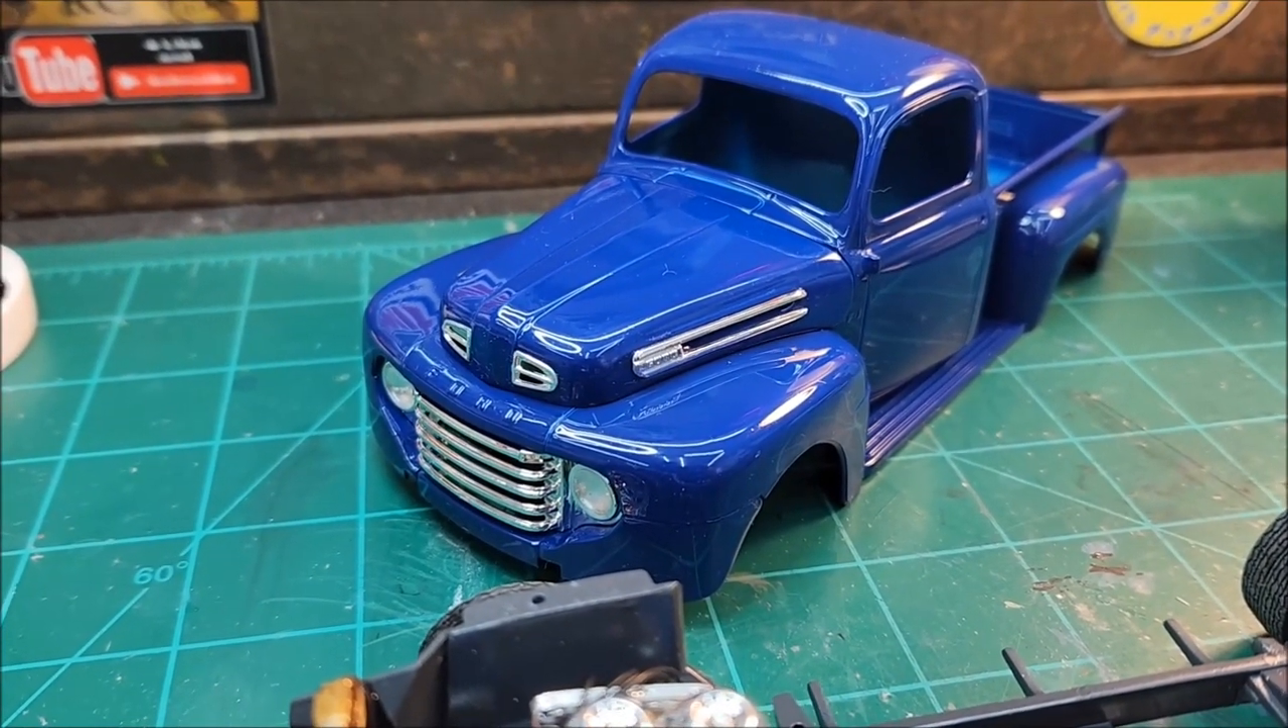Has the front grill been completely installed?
Yes.